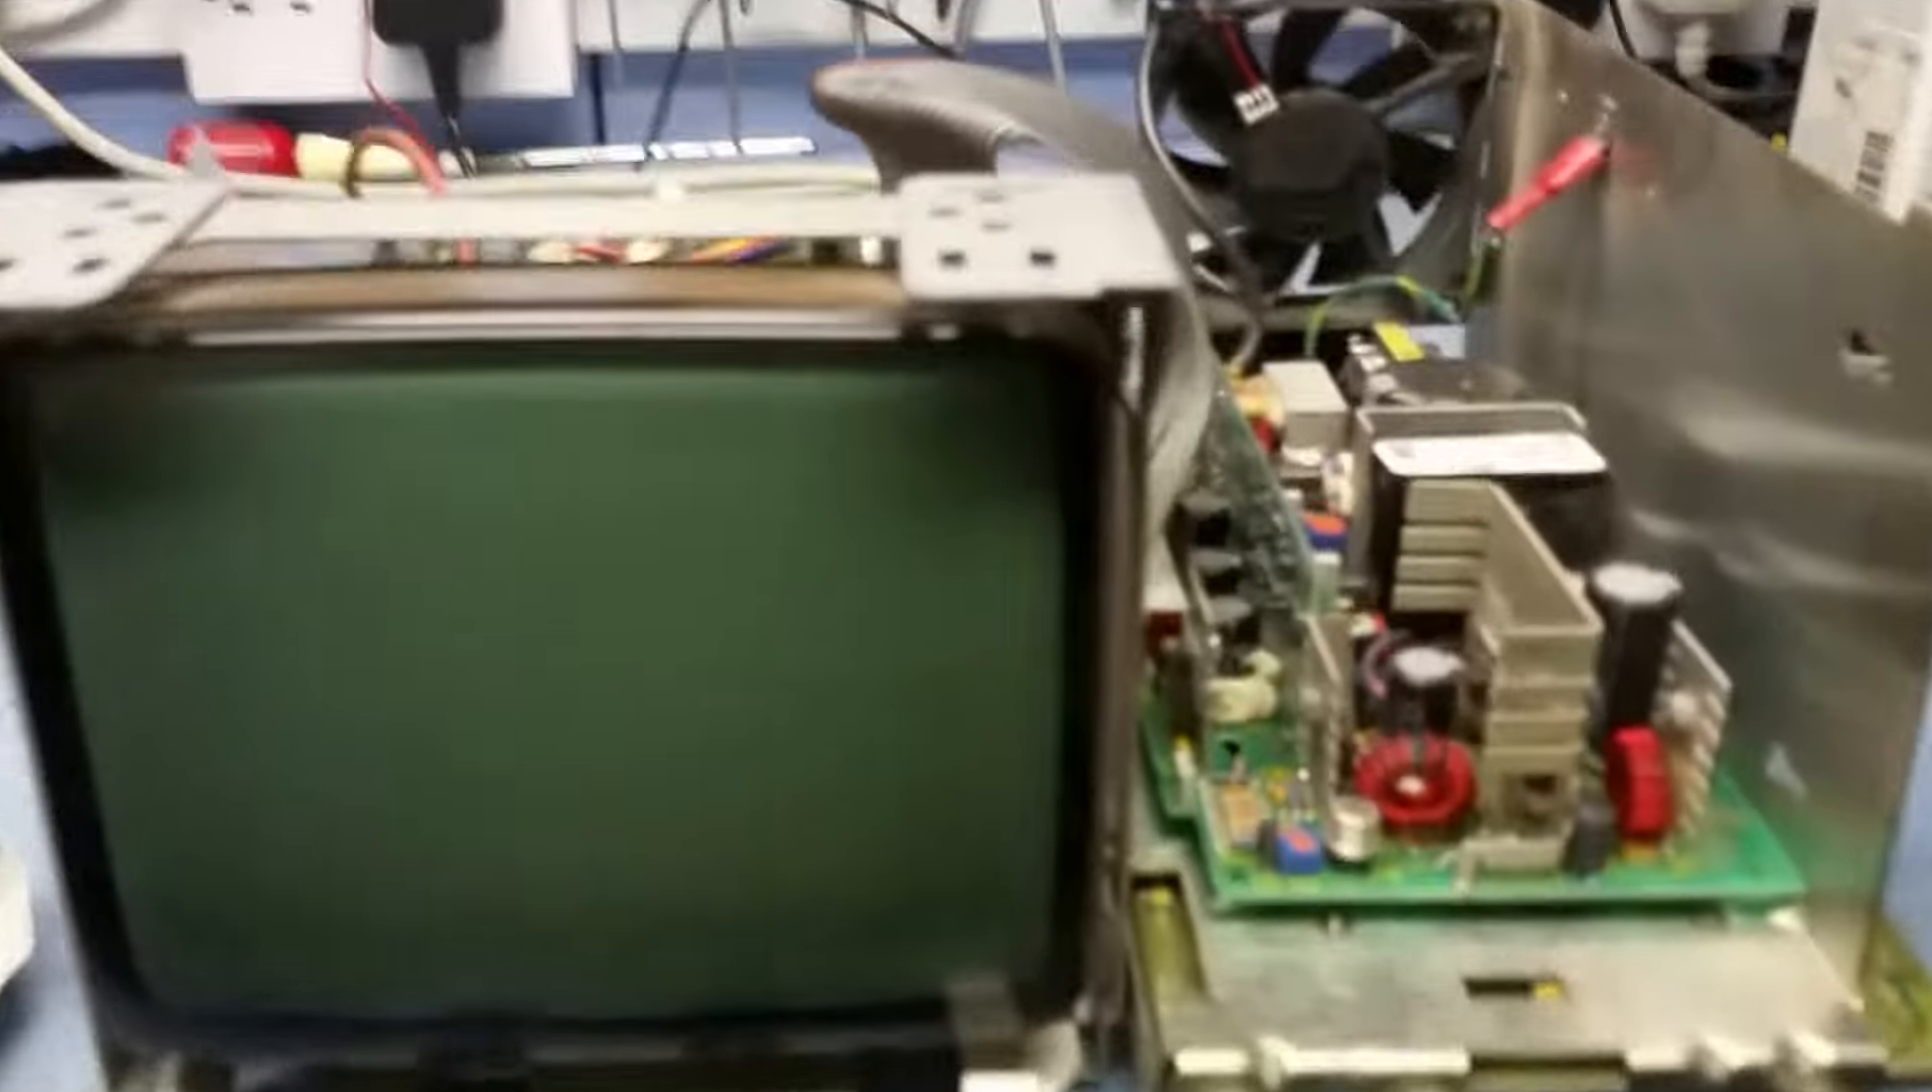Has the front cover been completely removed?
Yes.